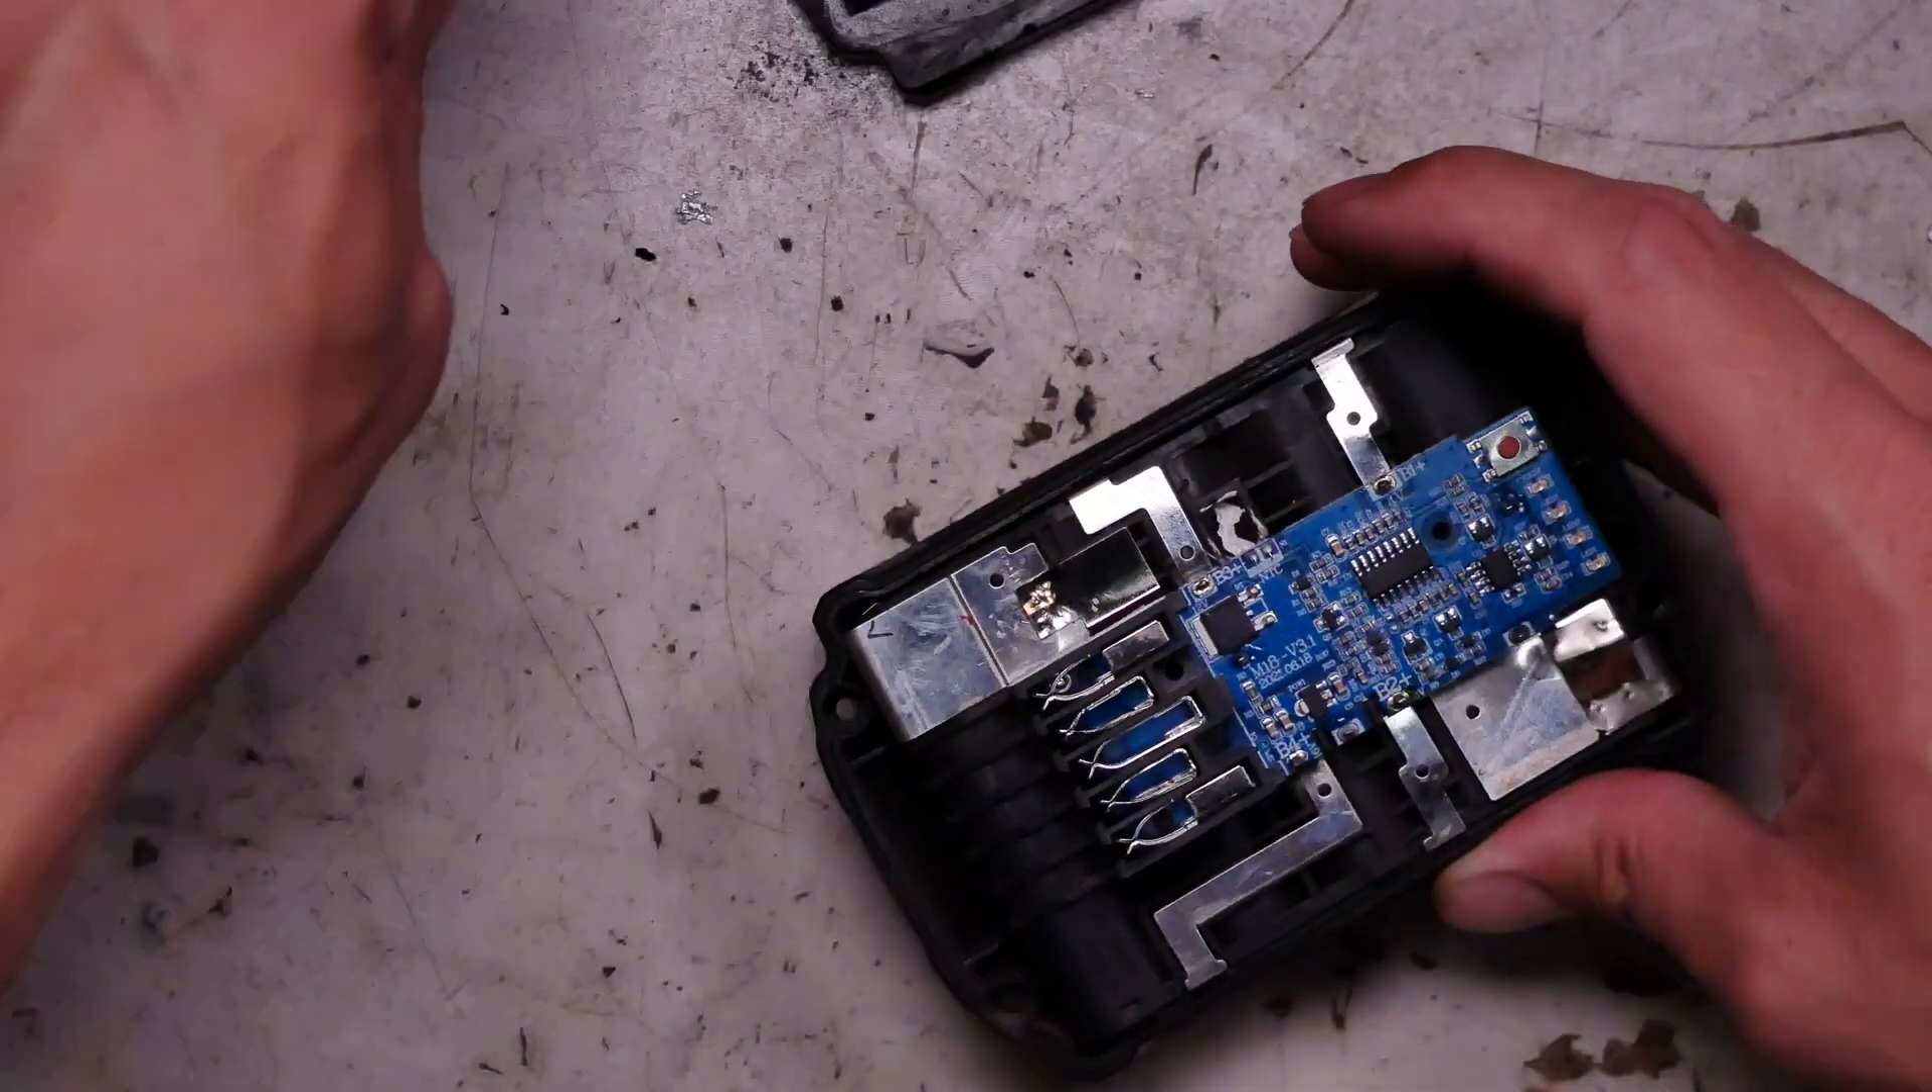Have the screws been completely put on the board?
No.